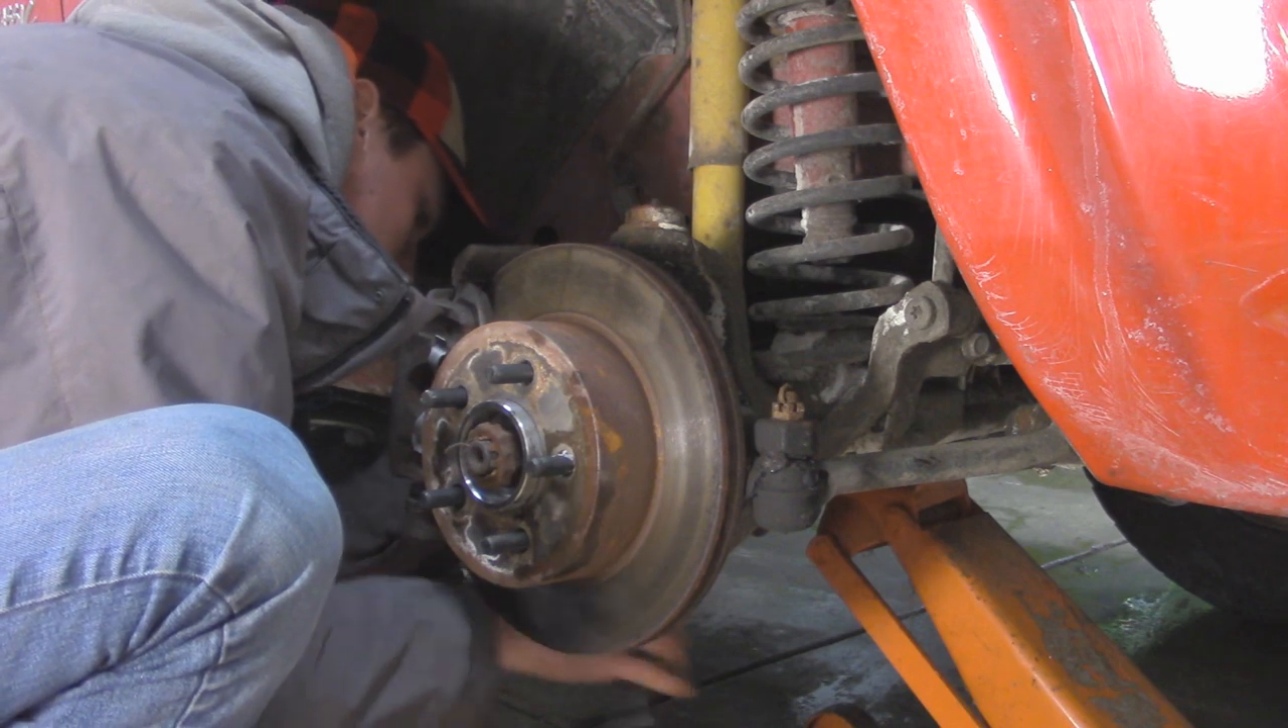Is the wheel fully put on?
No.